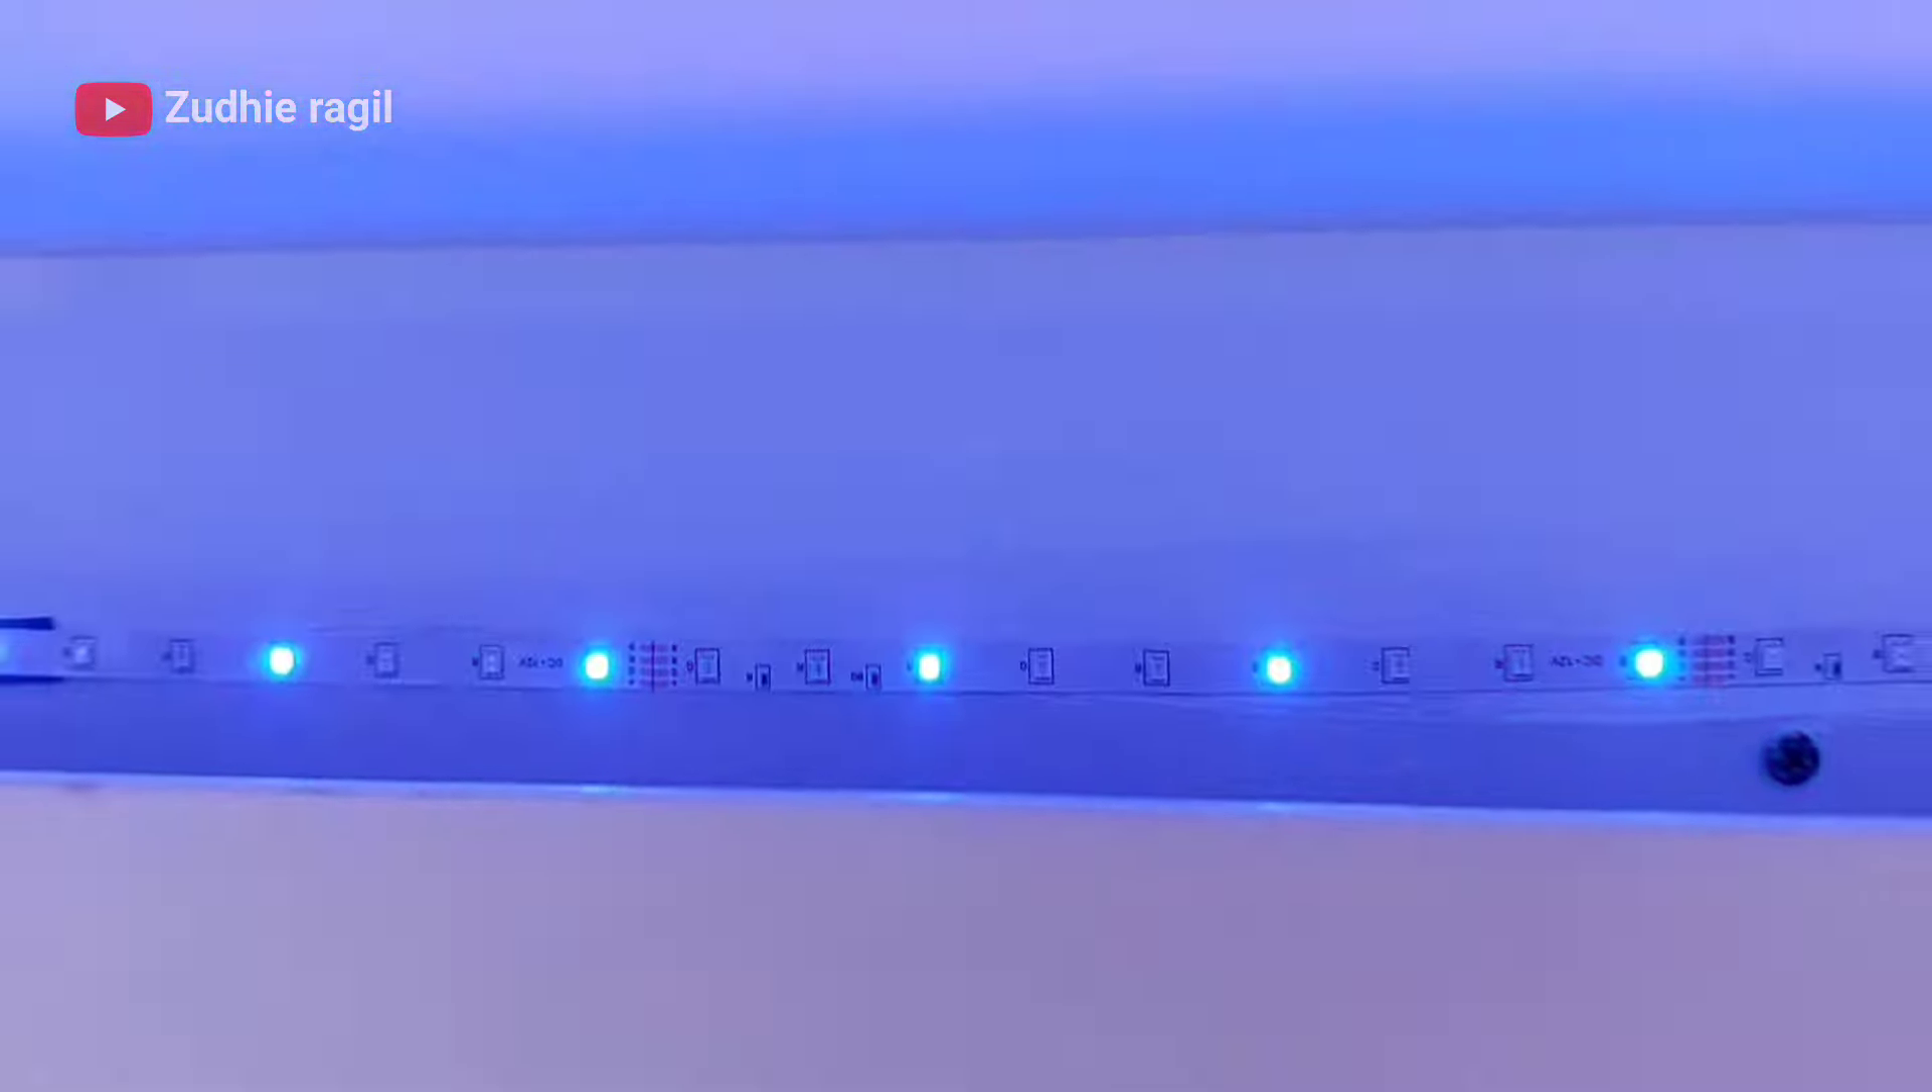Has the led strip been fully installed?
Yes.